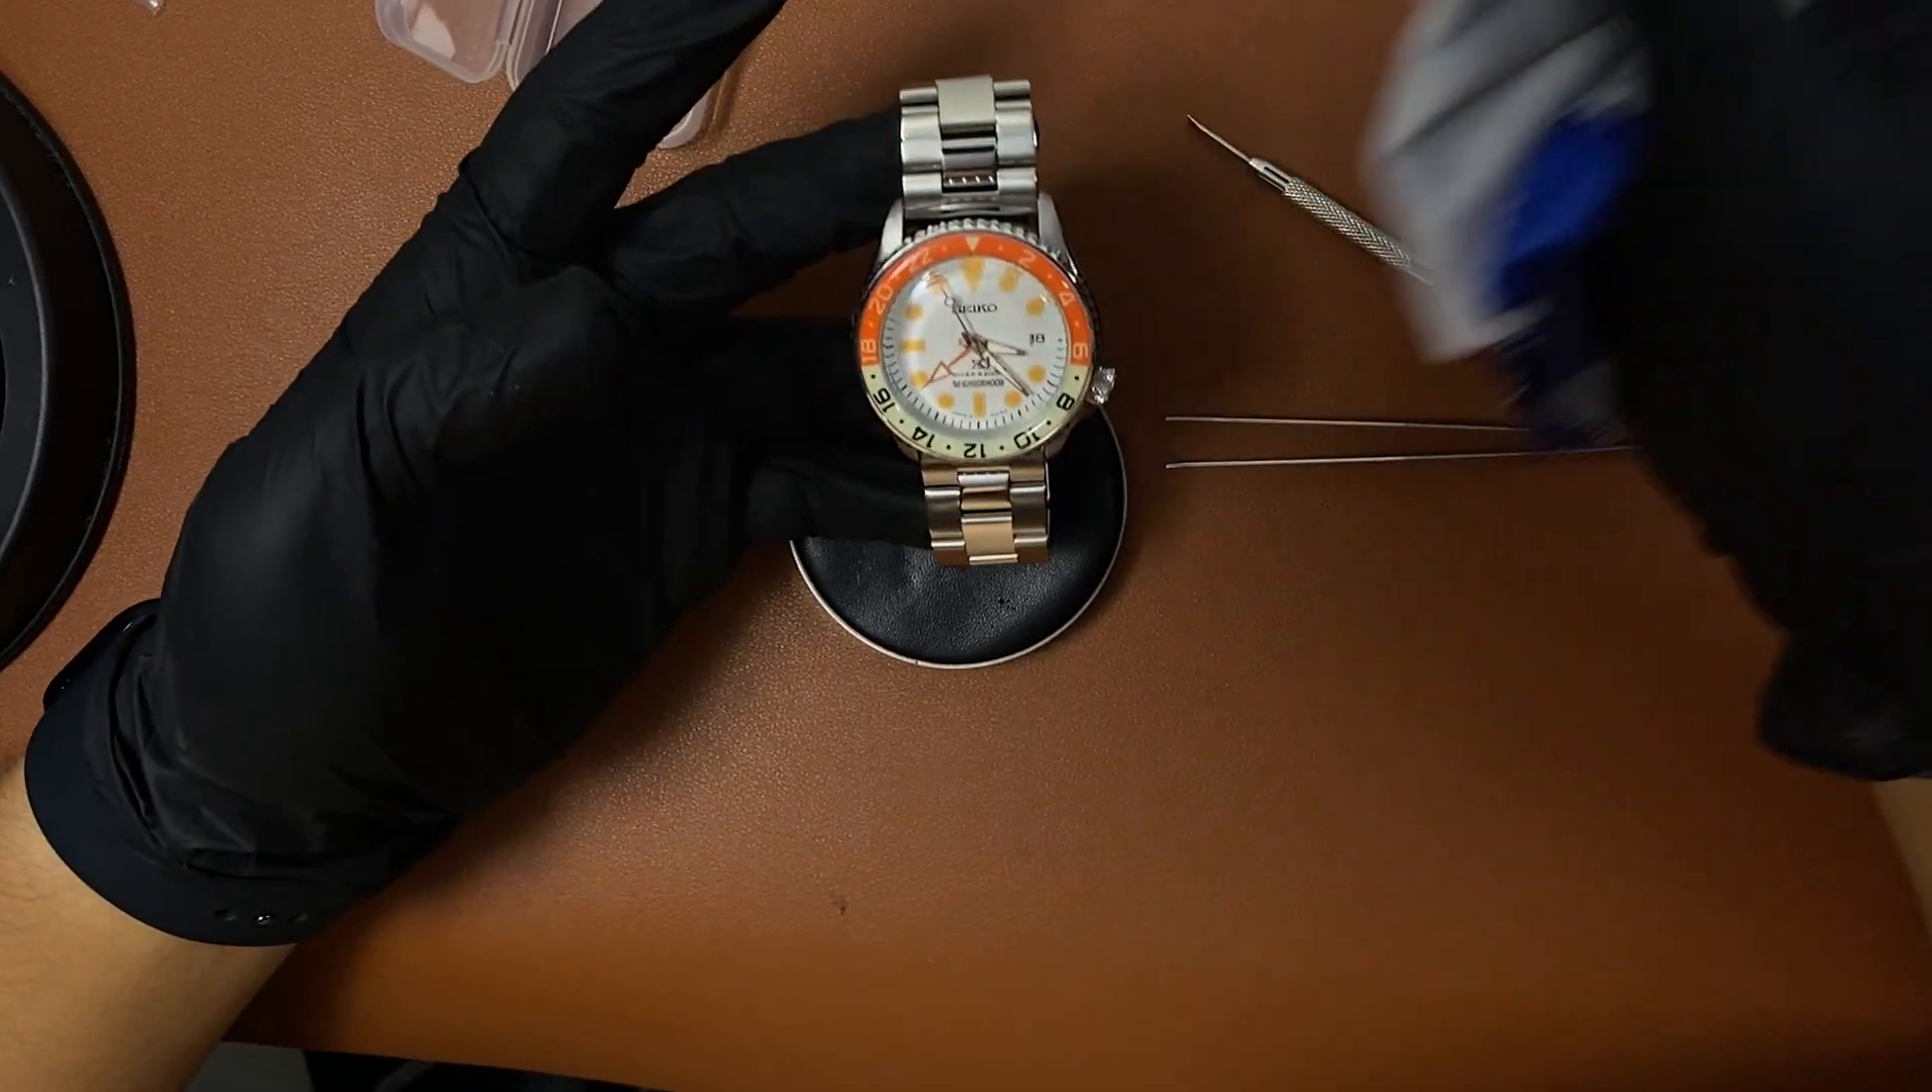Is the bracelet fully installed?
Yes.